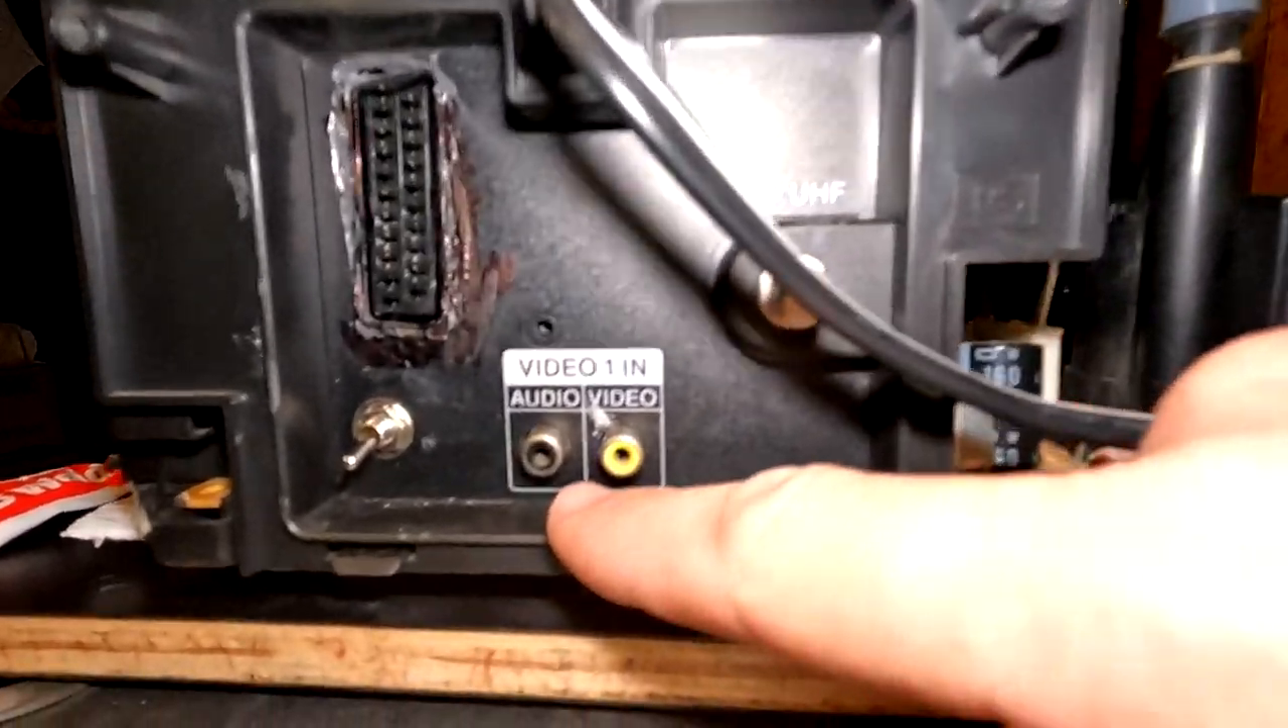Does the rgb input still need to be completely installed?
No.